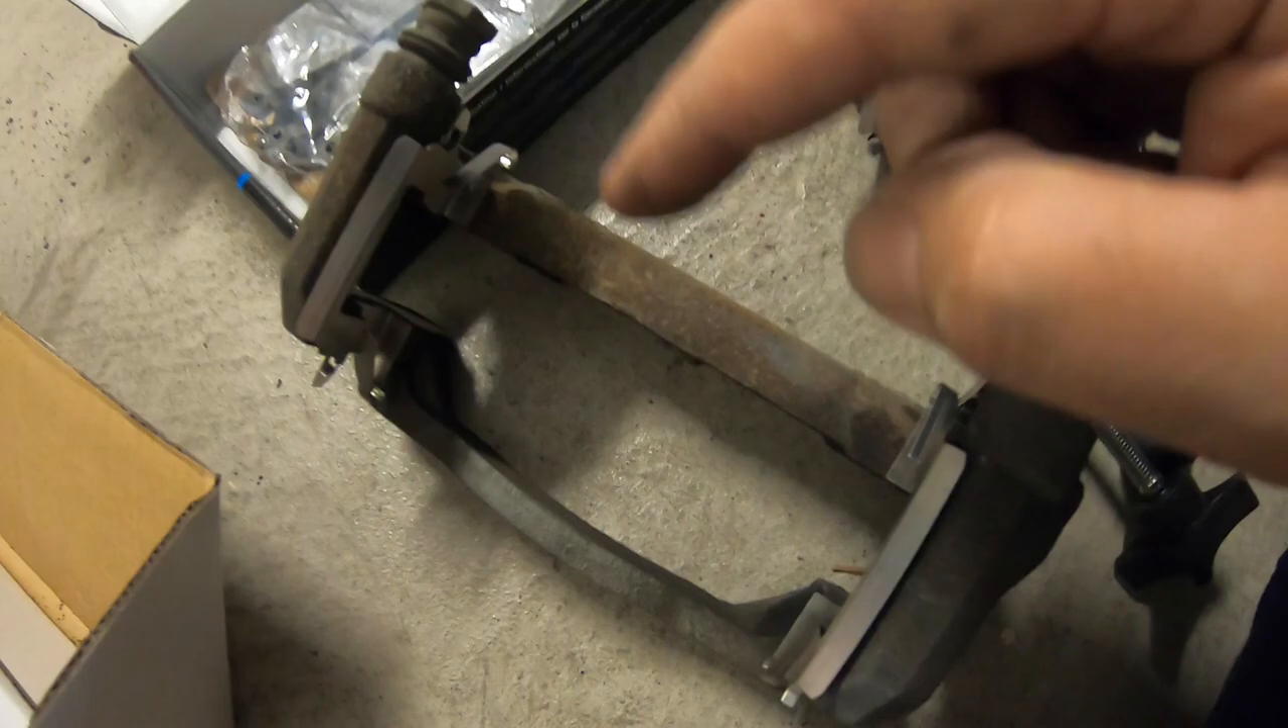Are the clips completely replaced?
Yes.